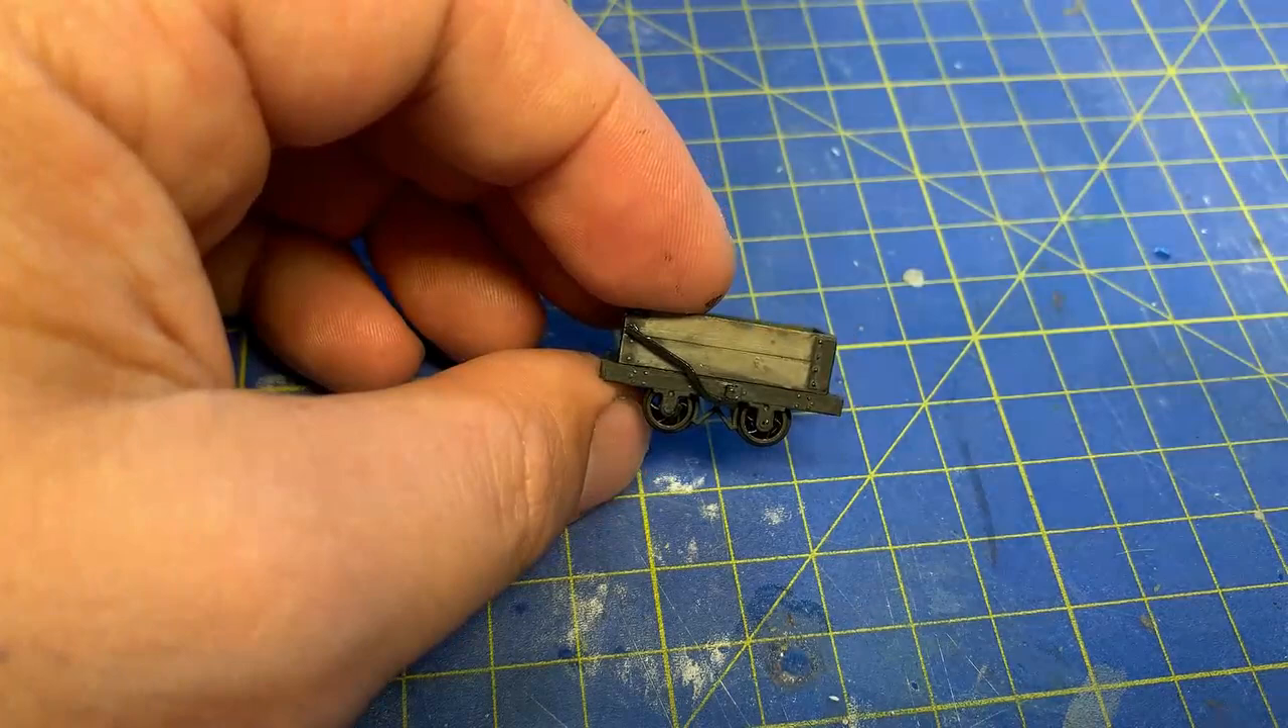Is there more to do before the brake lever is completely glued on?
No.